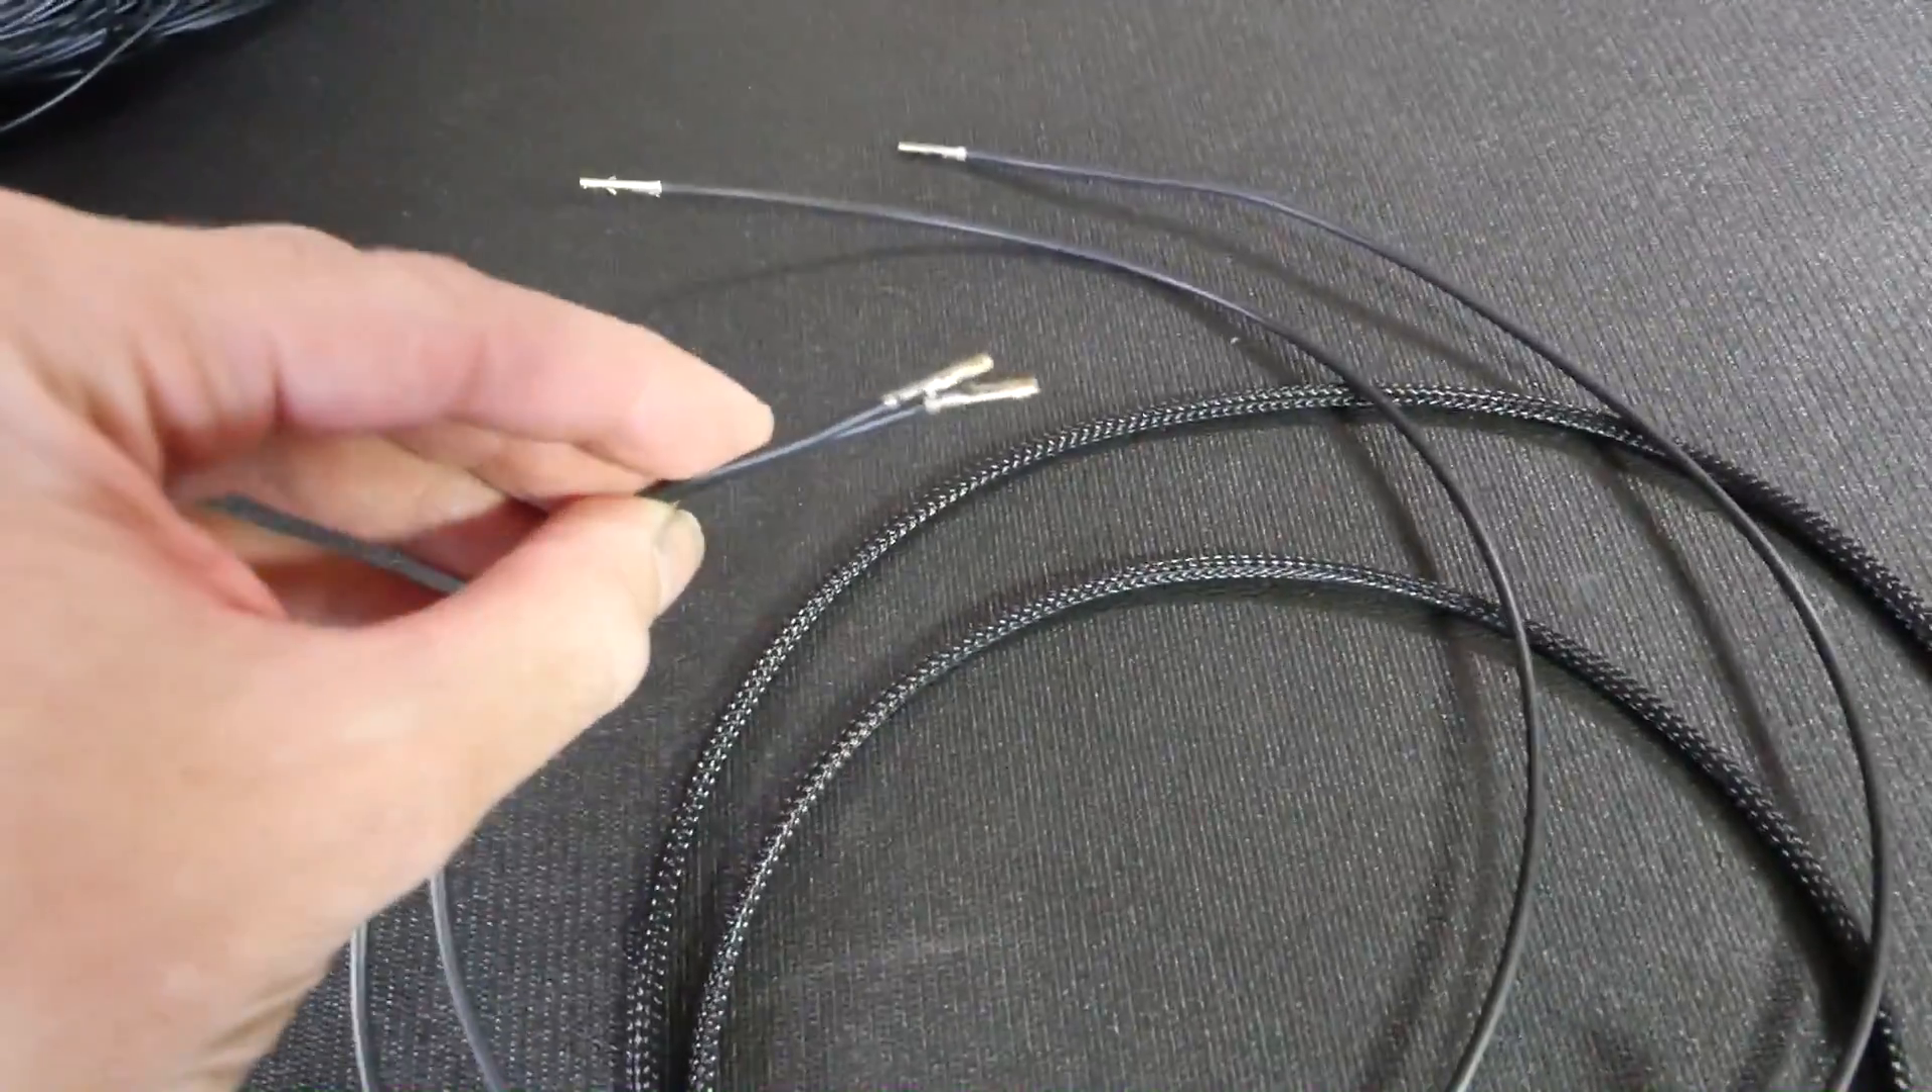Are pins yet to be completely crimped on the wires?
No.